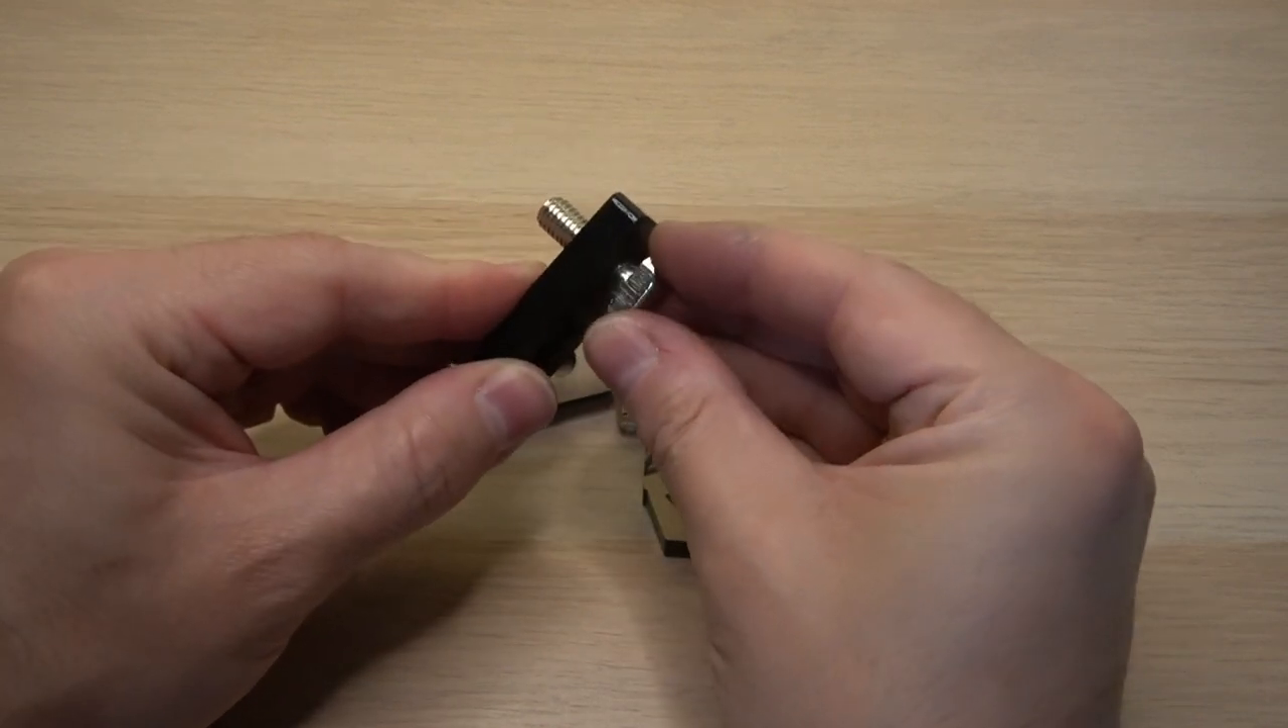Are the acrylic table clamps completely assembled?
No.